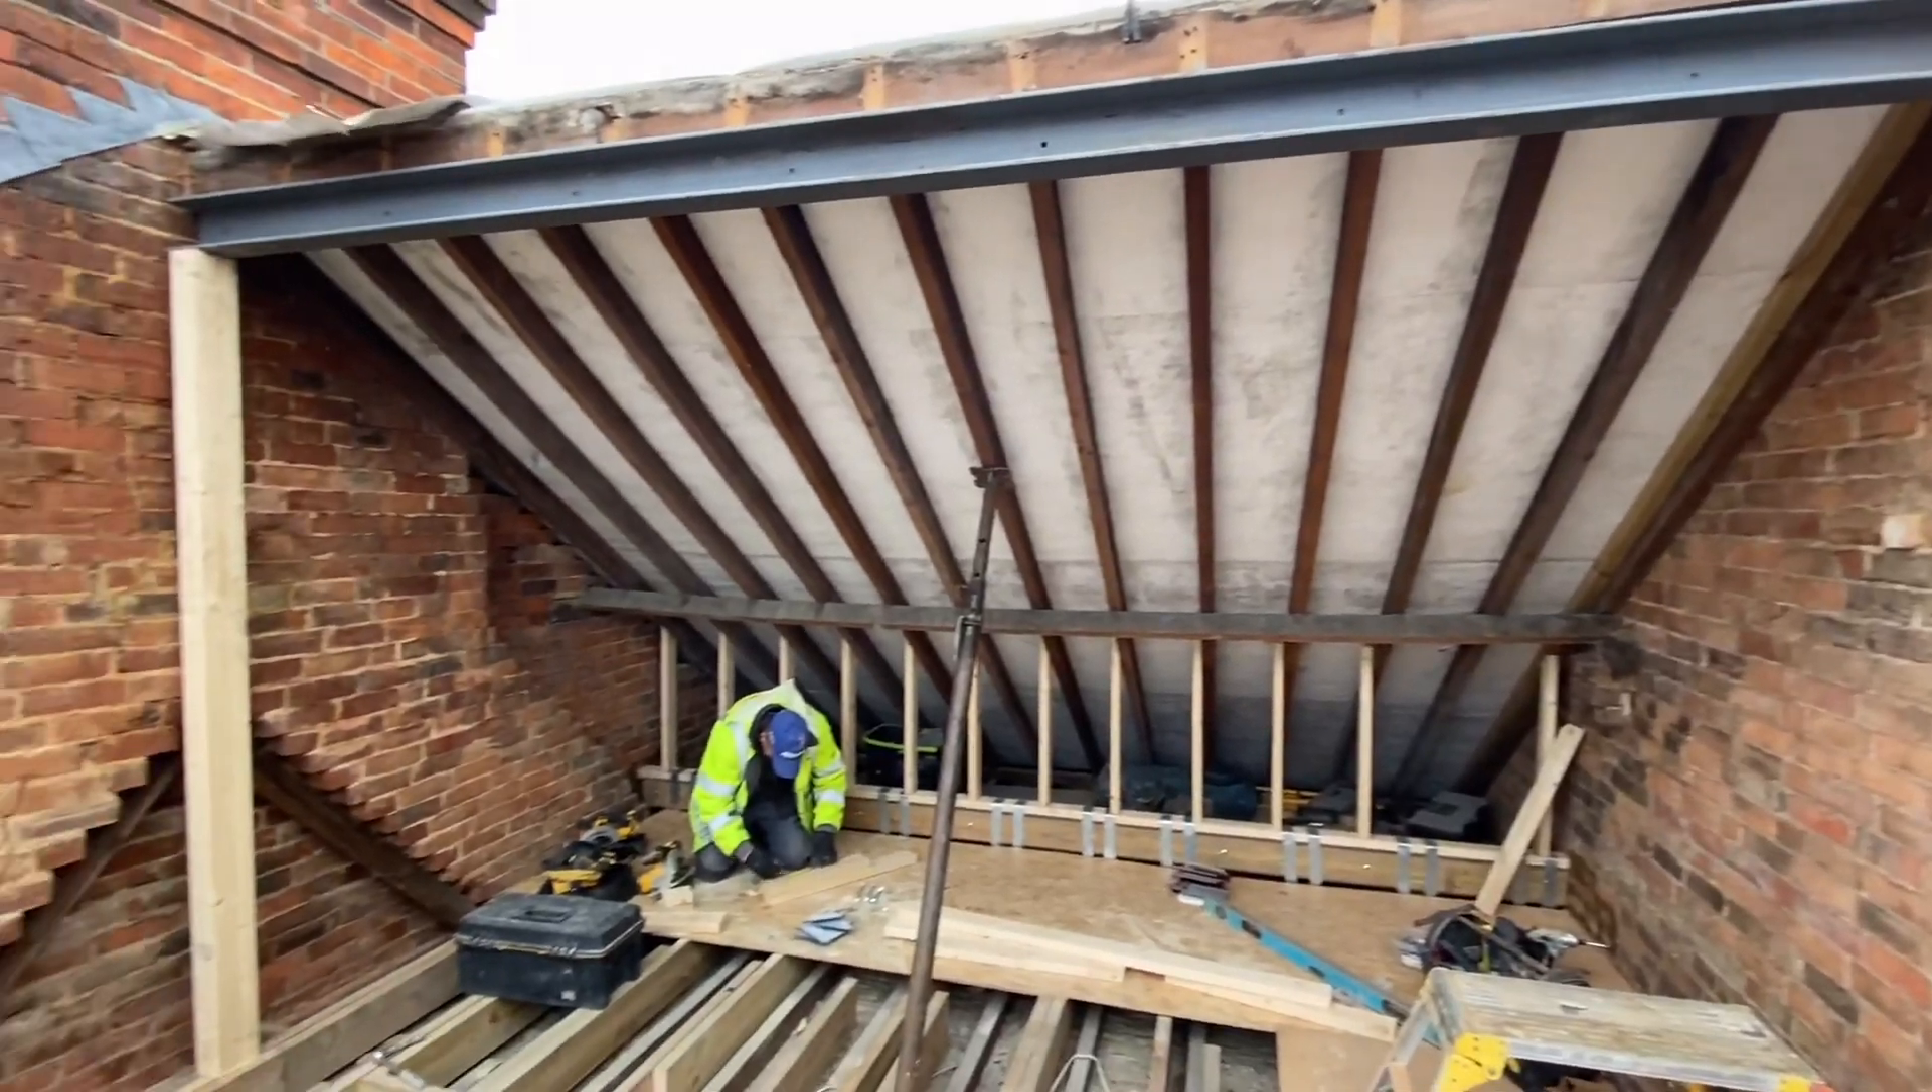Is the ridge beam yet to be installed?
No.